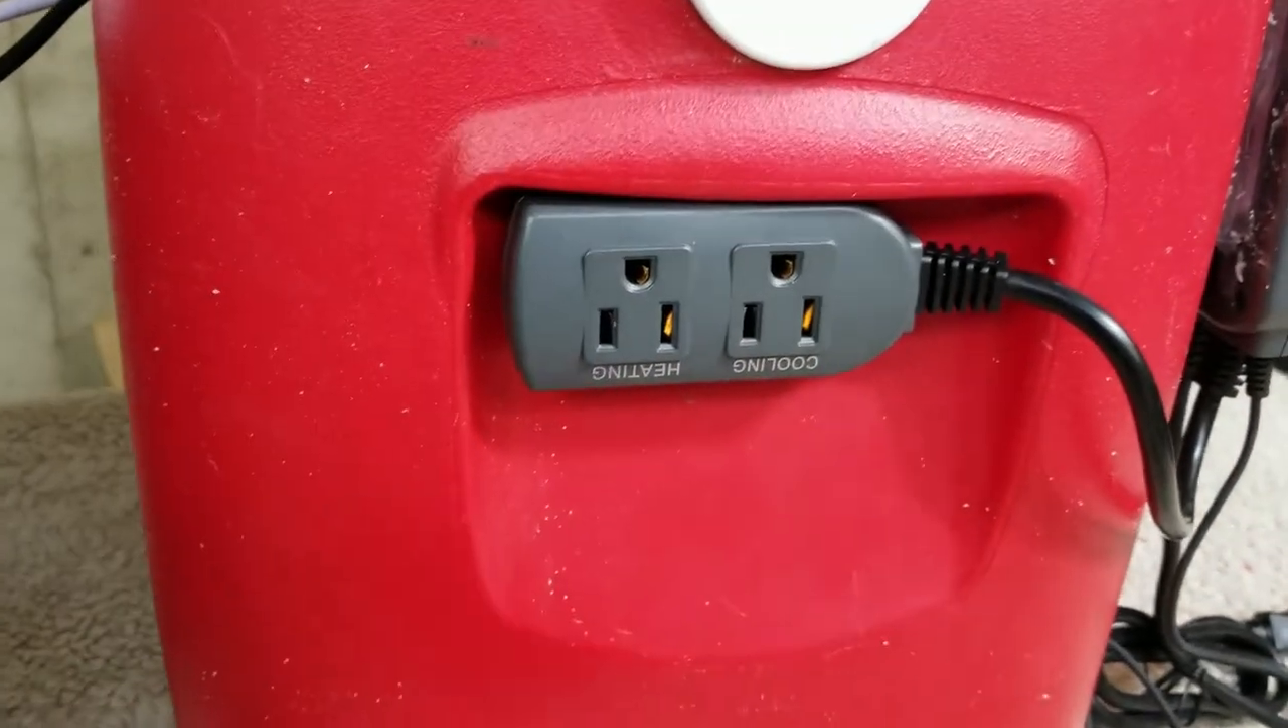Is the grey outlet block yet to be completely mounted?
No.